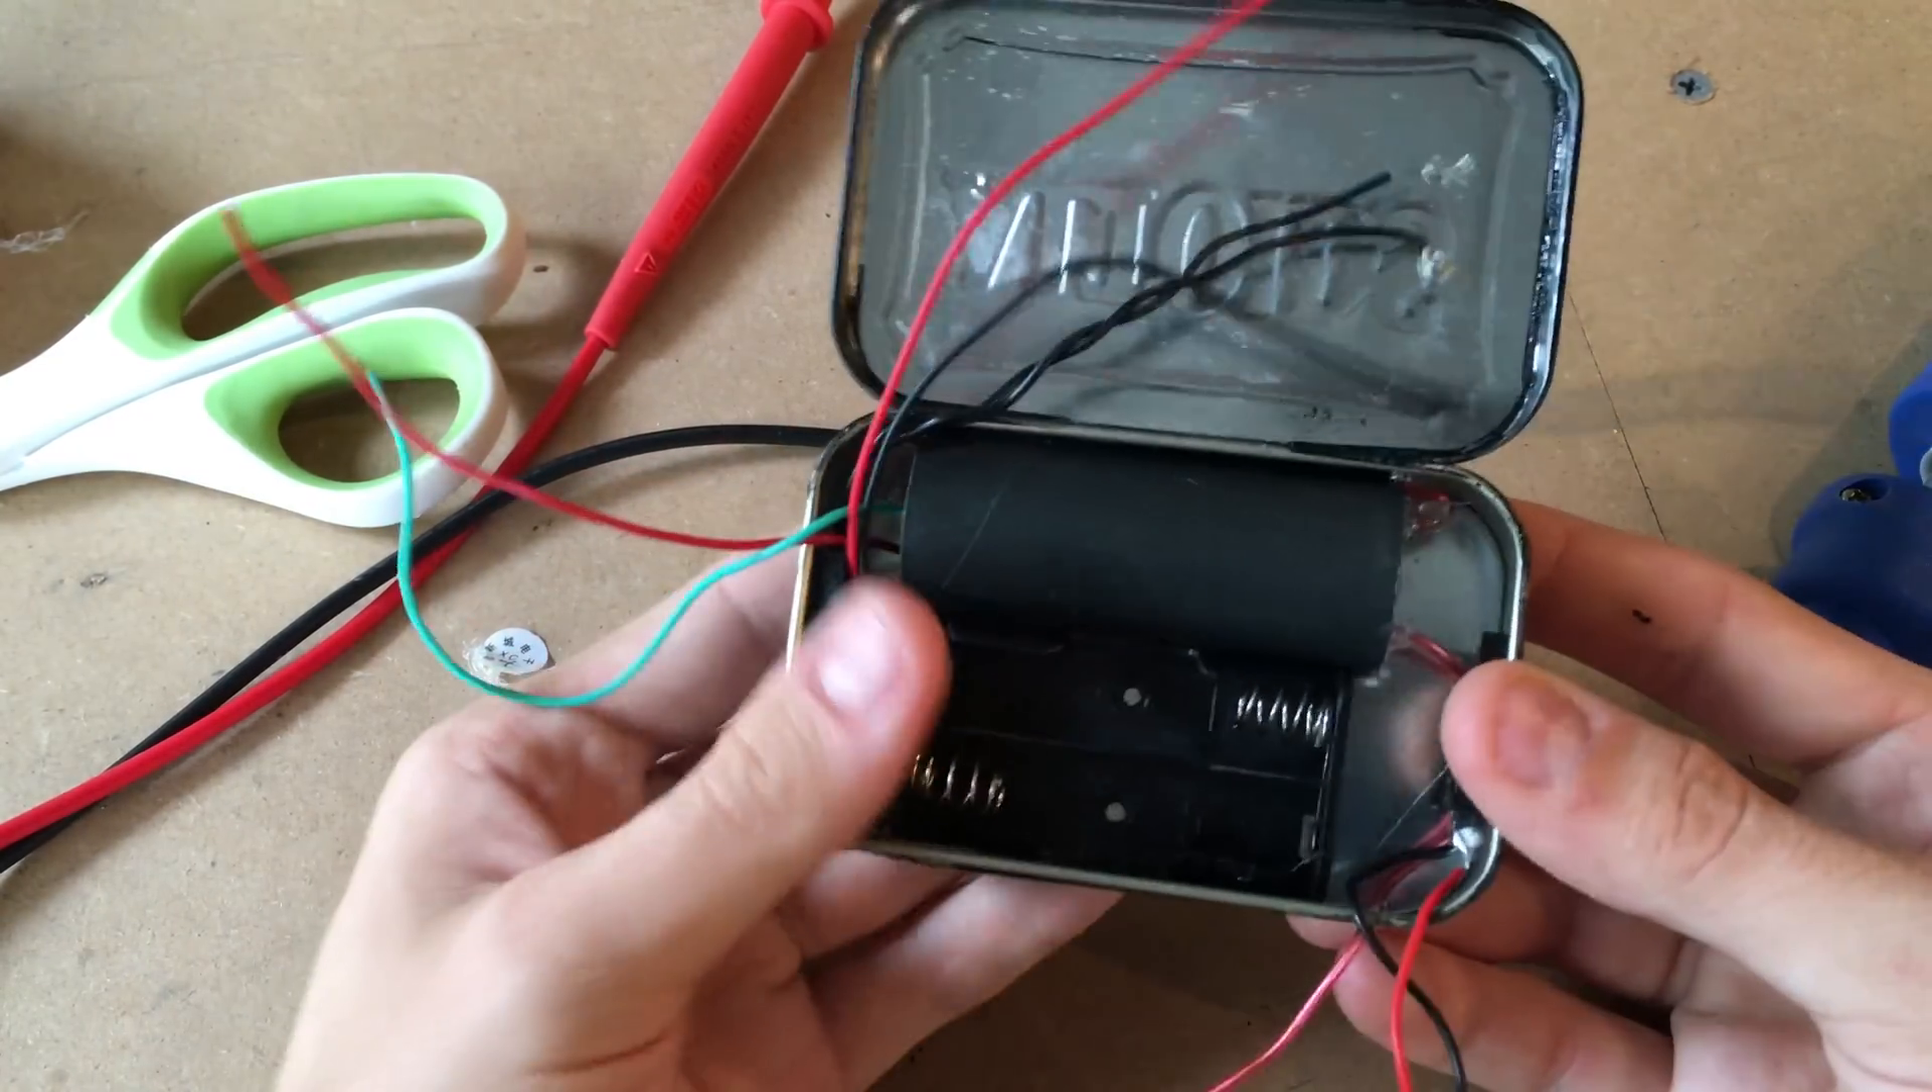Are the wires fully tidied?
No.